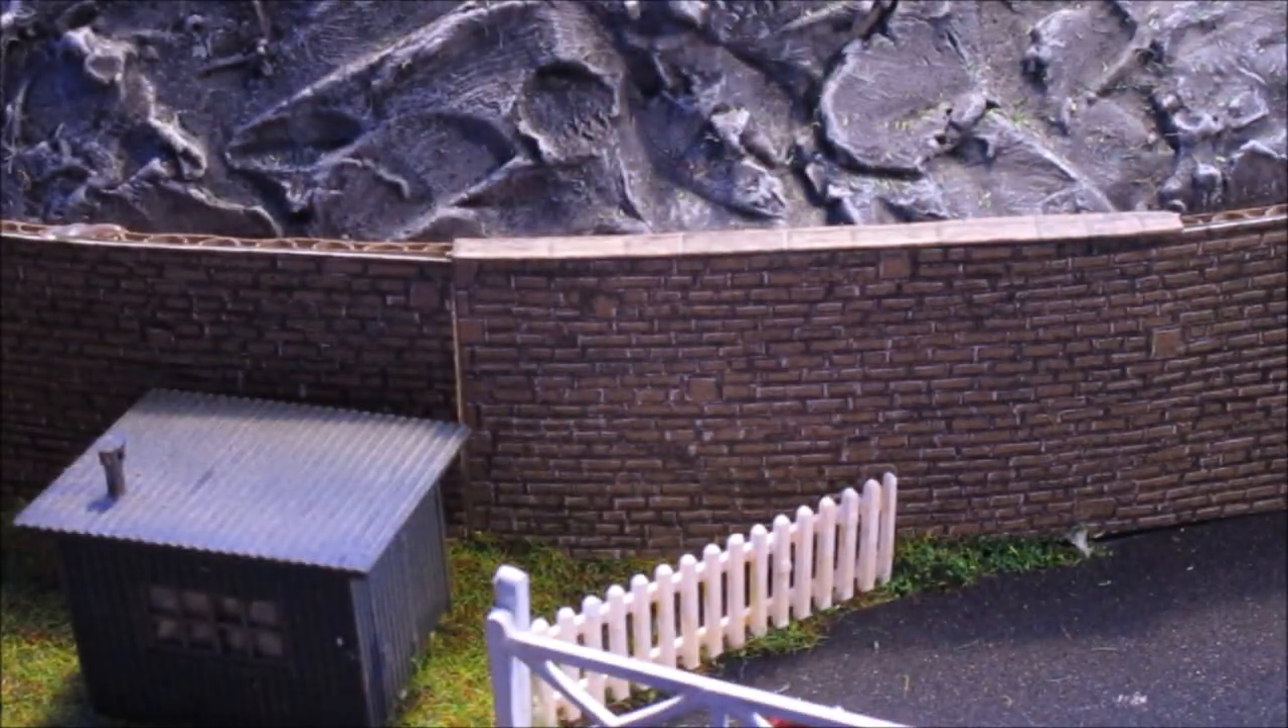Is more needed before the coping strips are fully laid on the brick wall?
Yes.